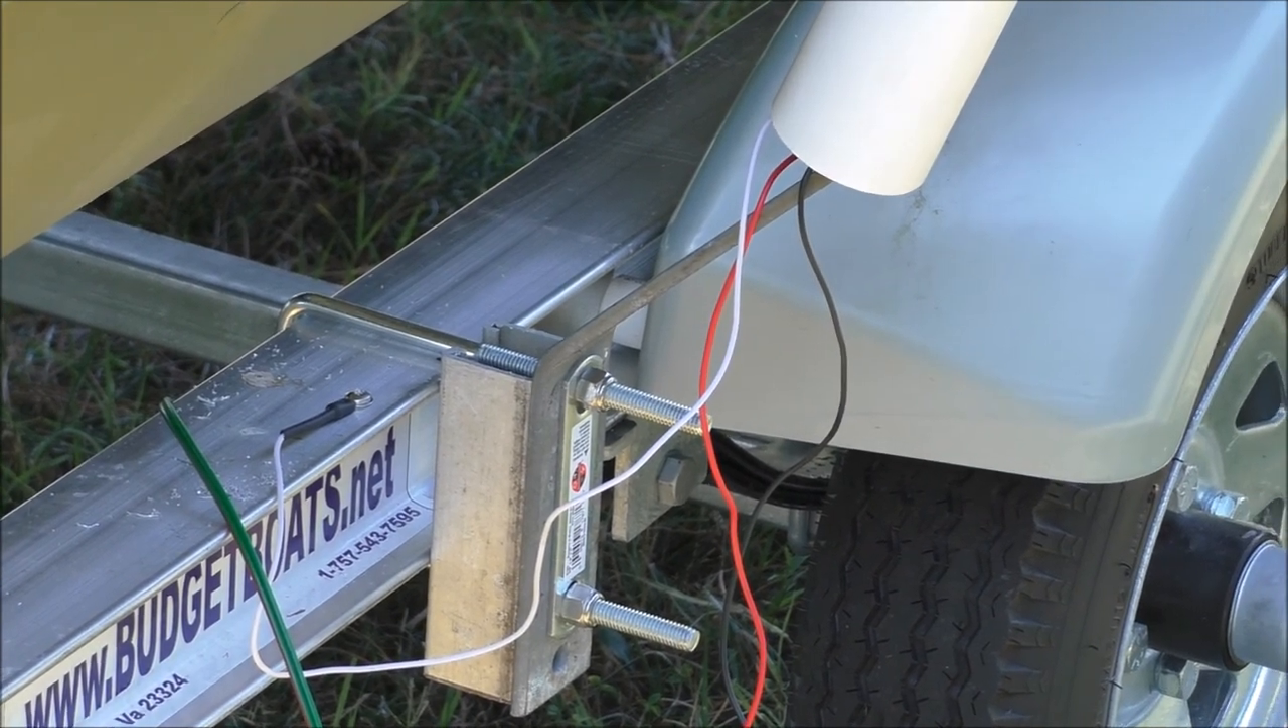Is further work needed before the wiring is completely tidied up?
Yes.